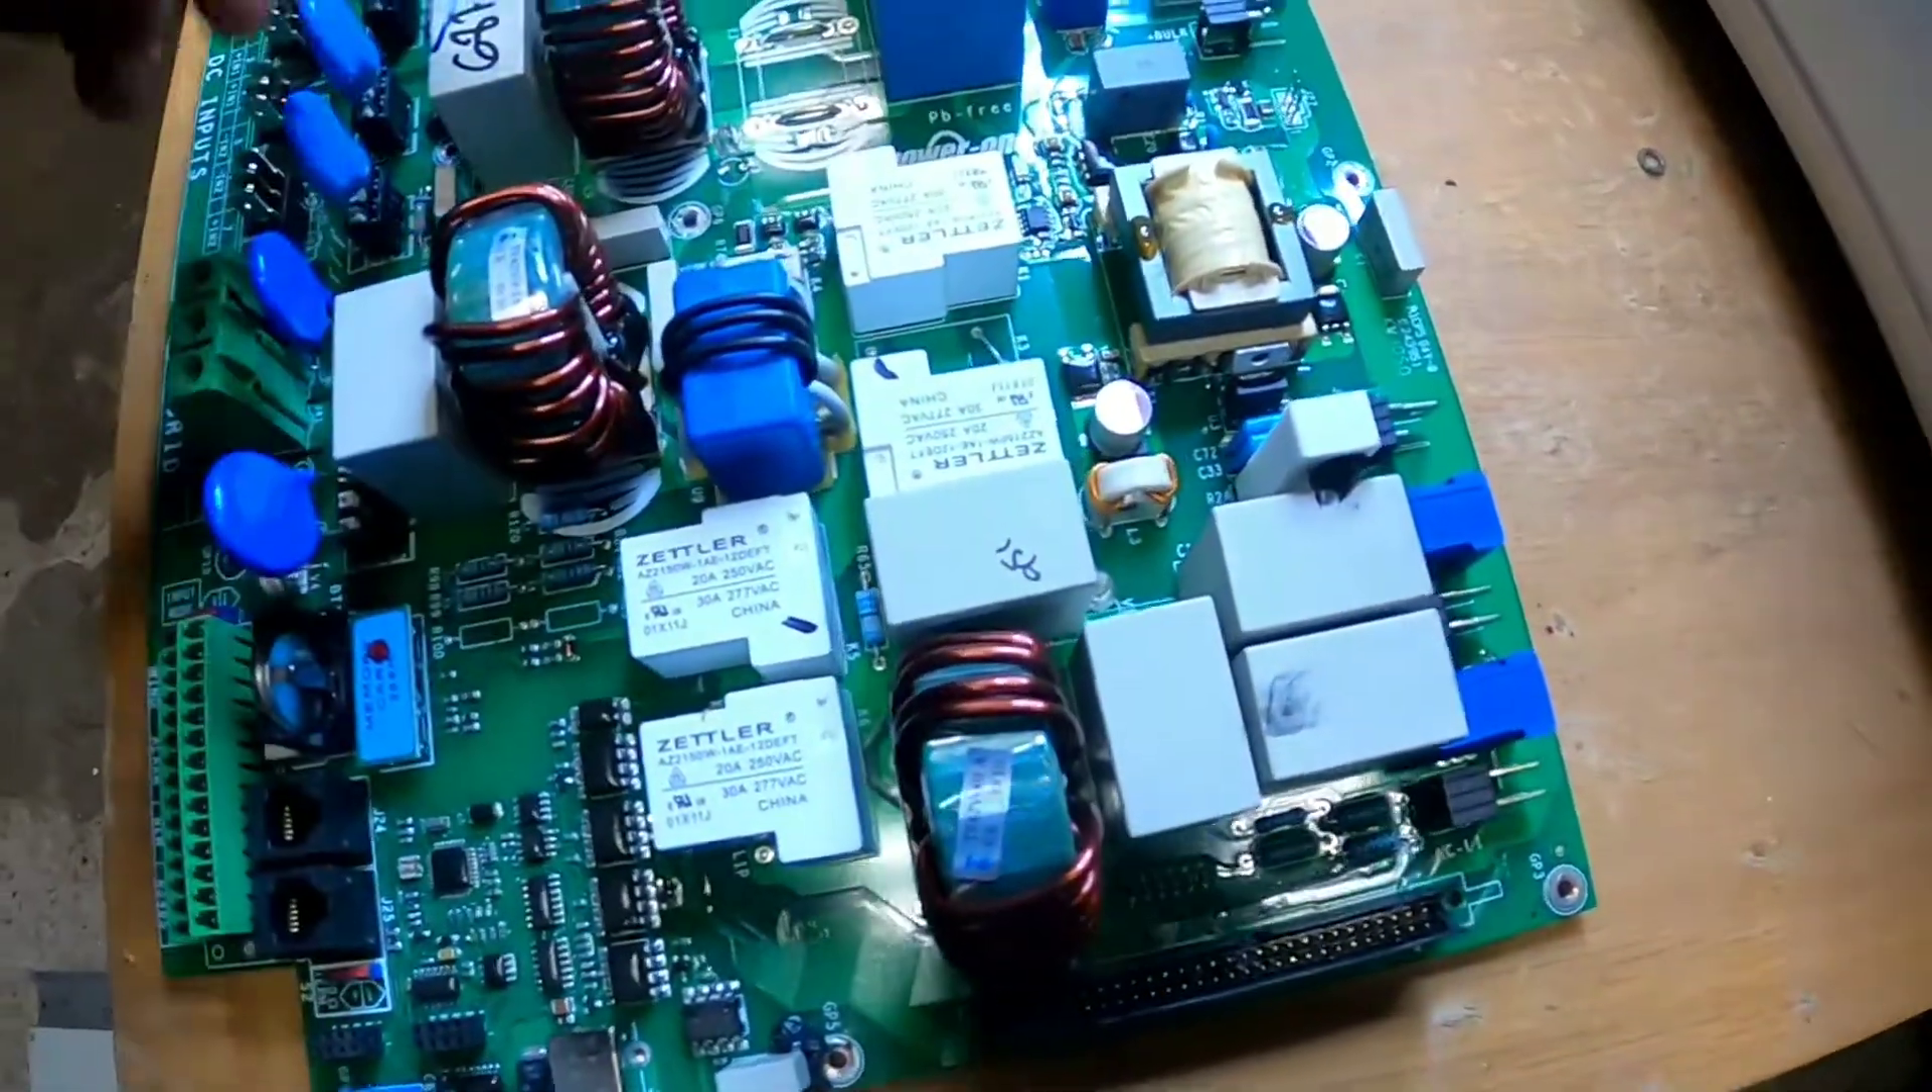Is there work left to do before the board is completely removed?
No.